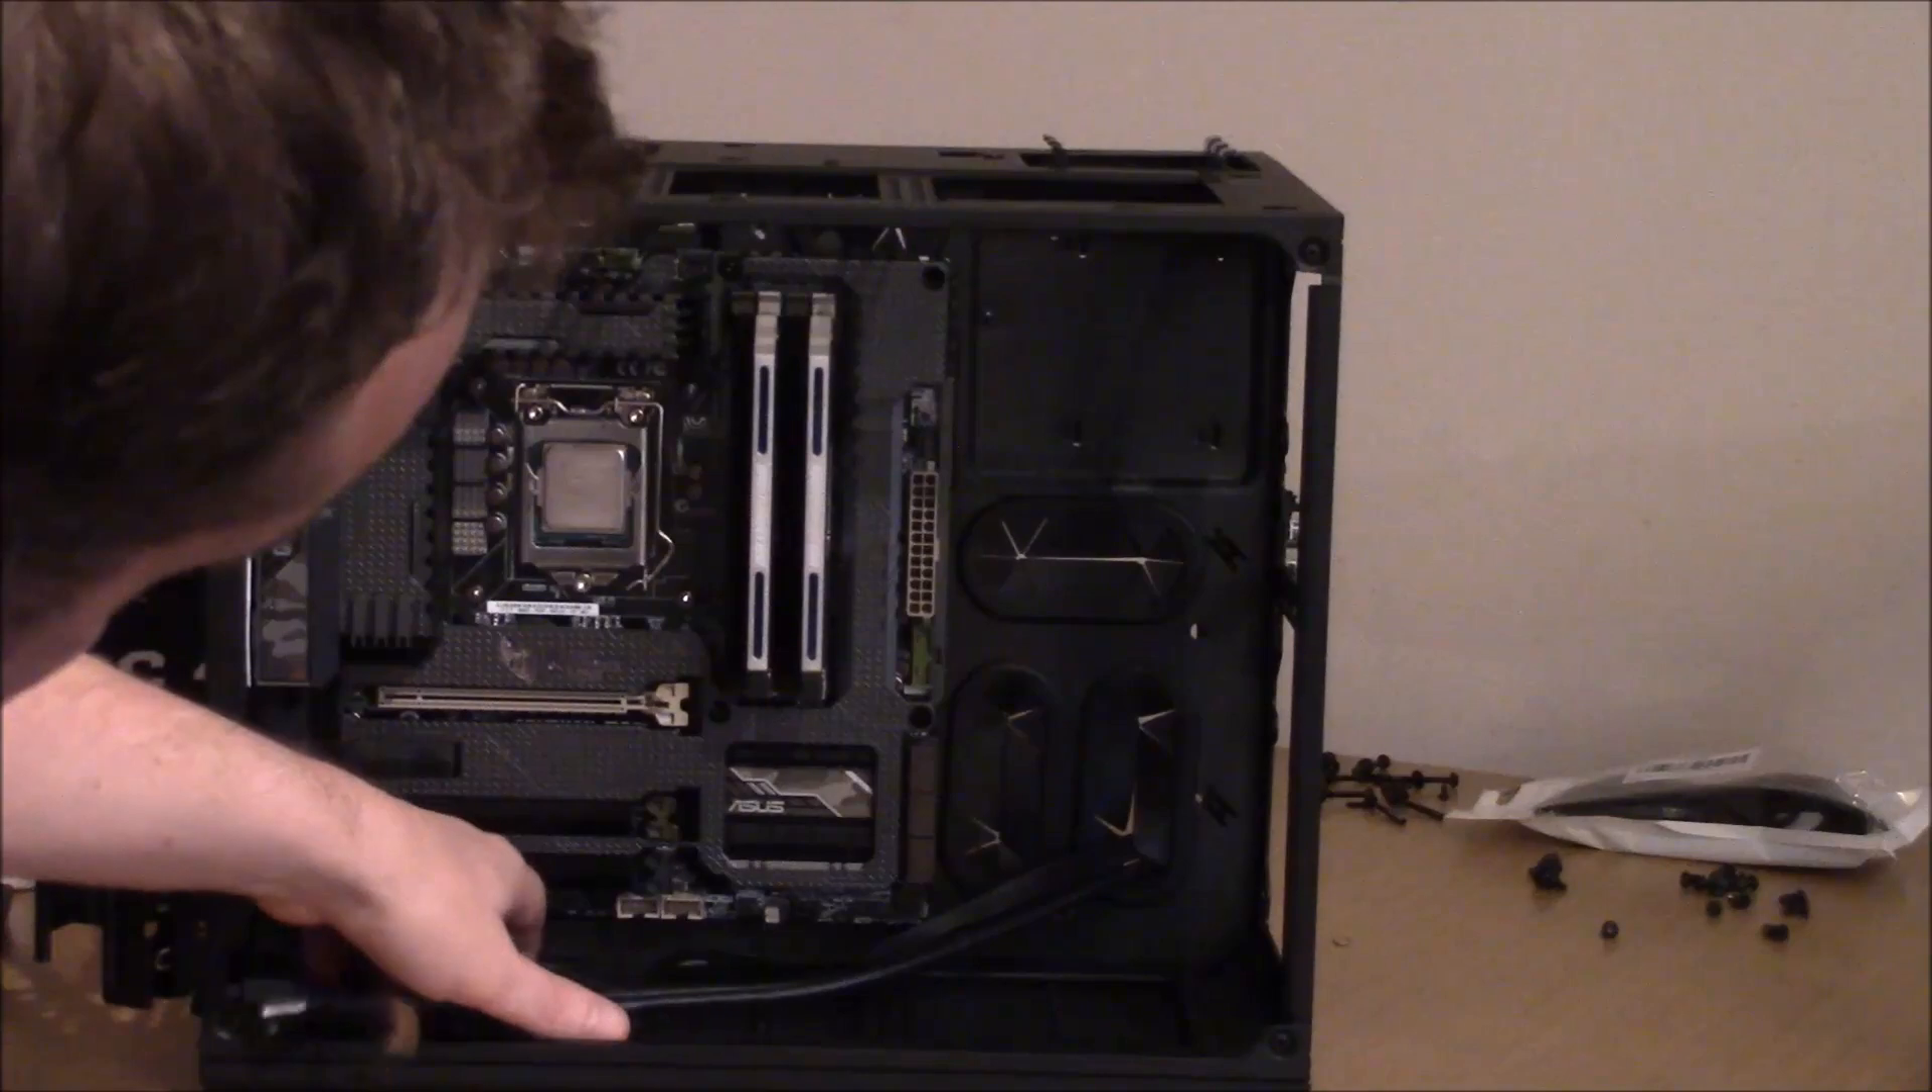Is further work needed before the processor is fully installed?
No.